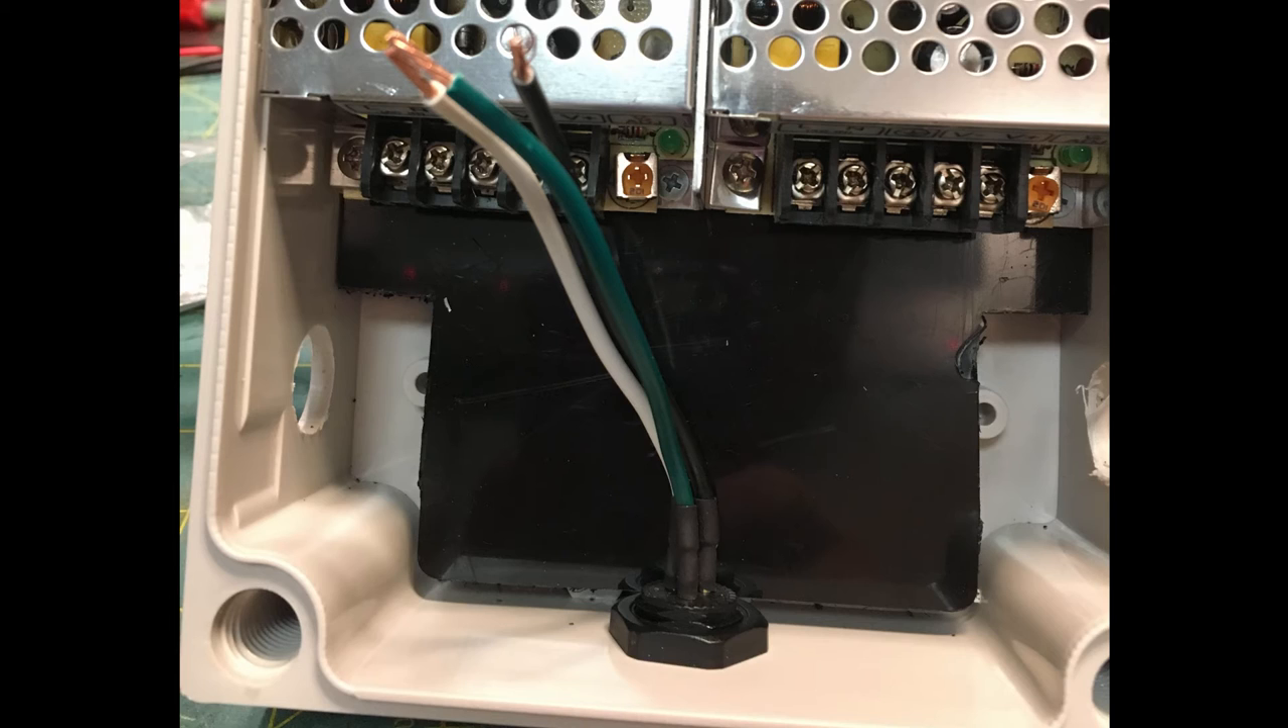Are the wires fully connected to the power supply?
No.